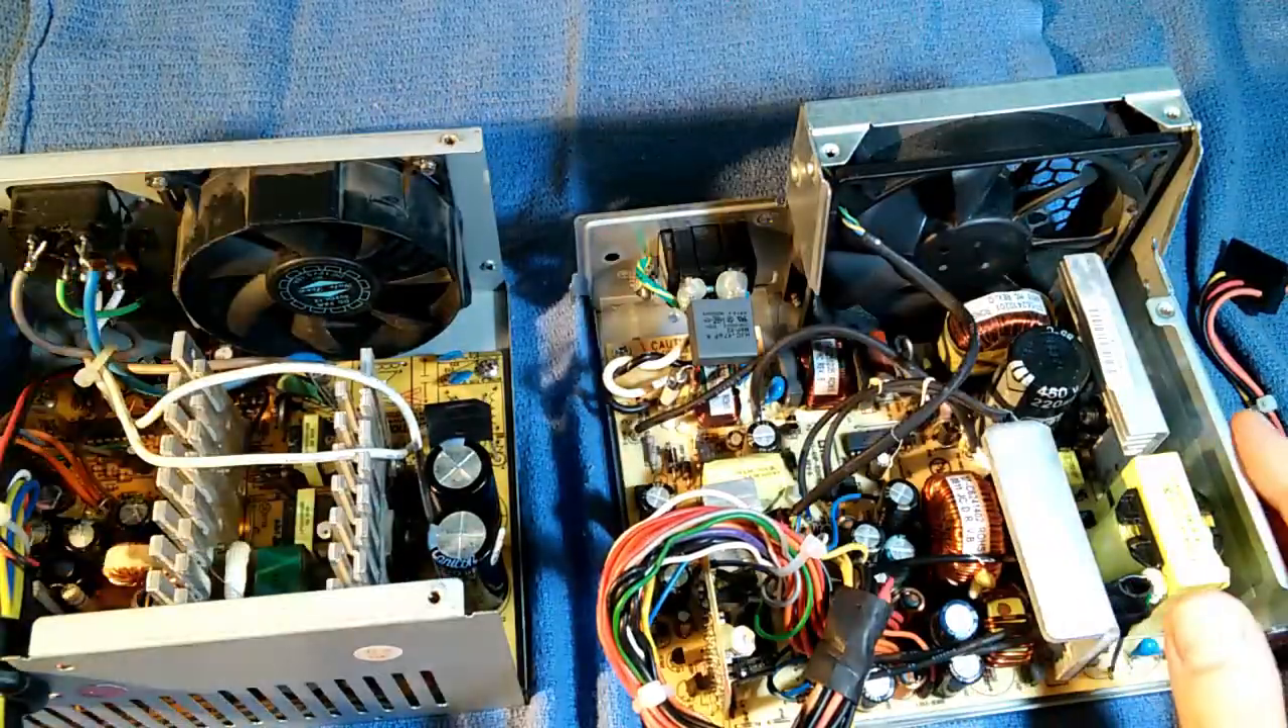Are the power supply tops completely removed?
Yes.